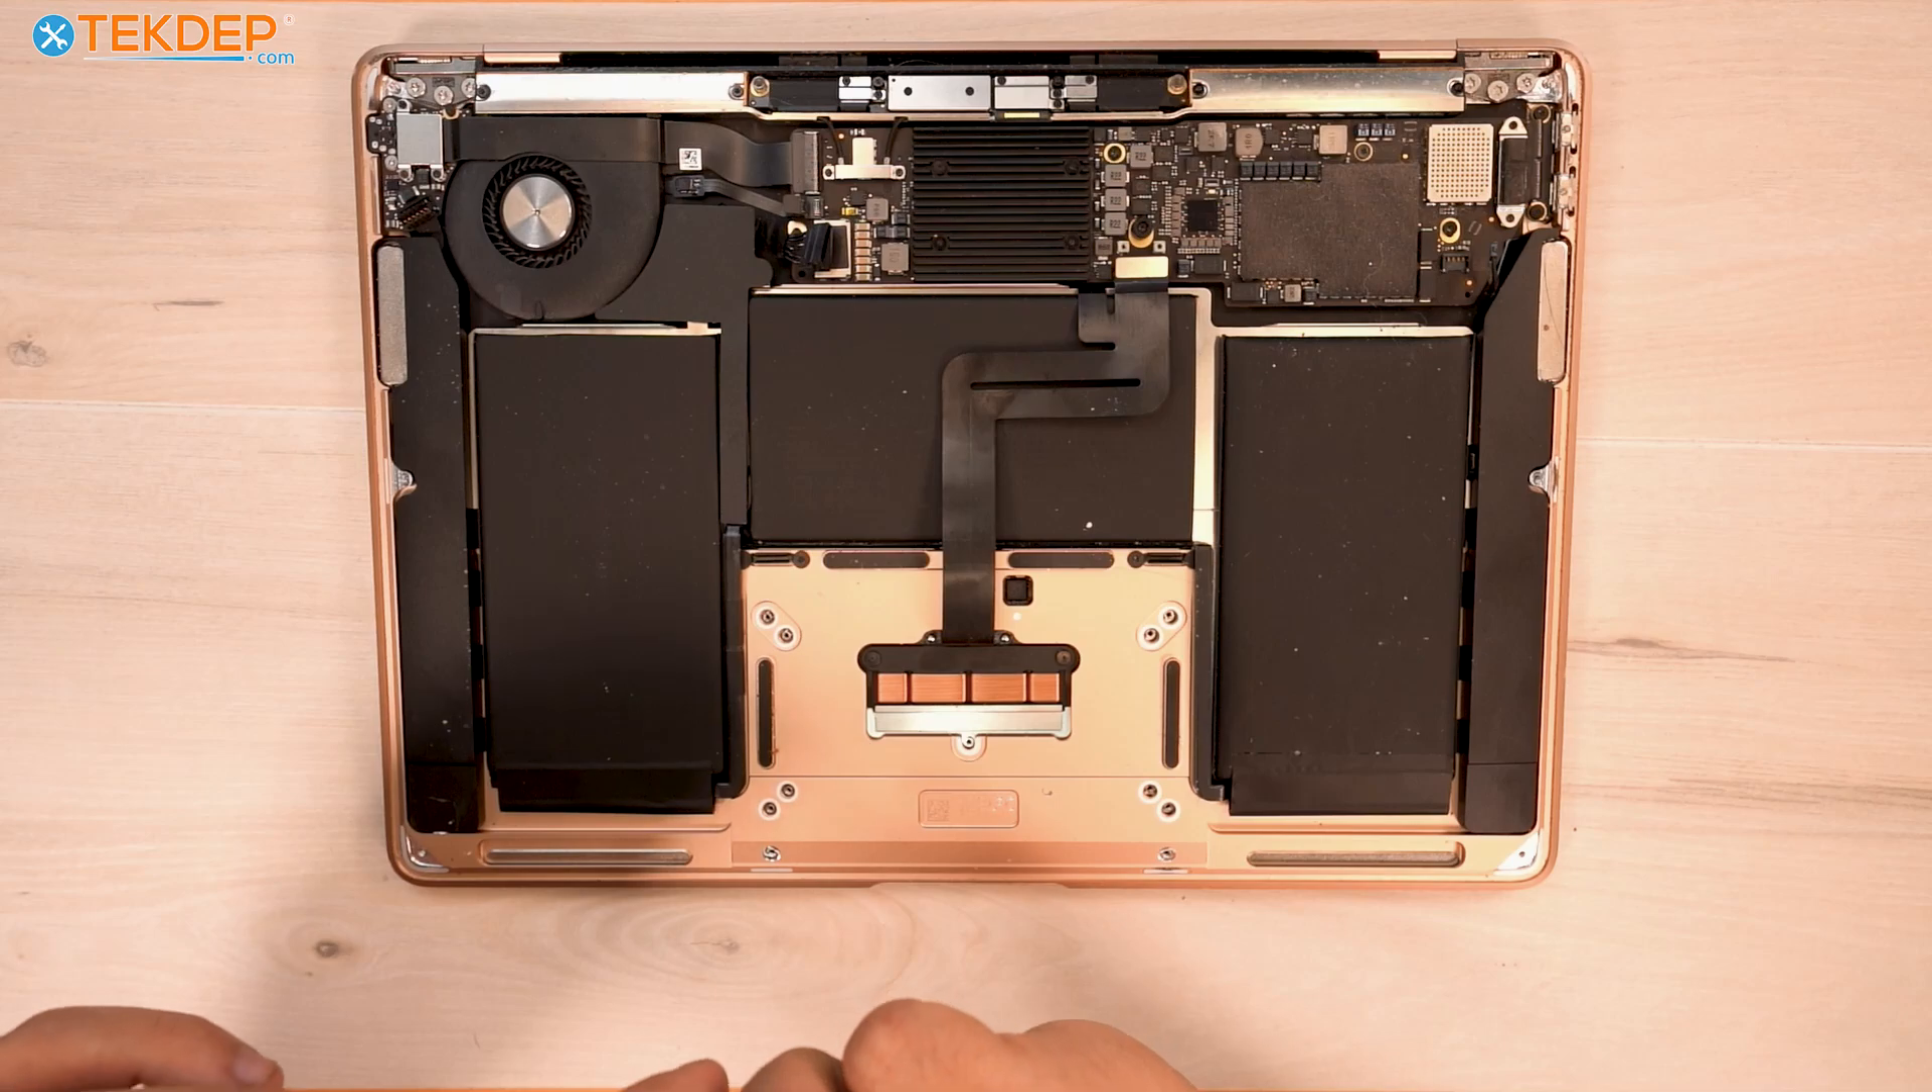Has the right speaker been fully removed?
No.